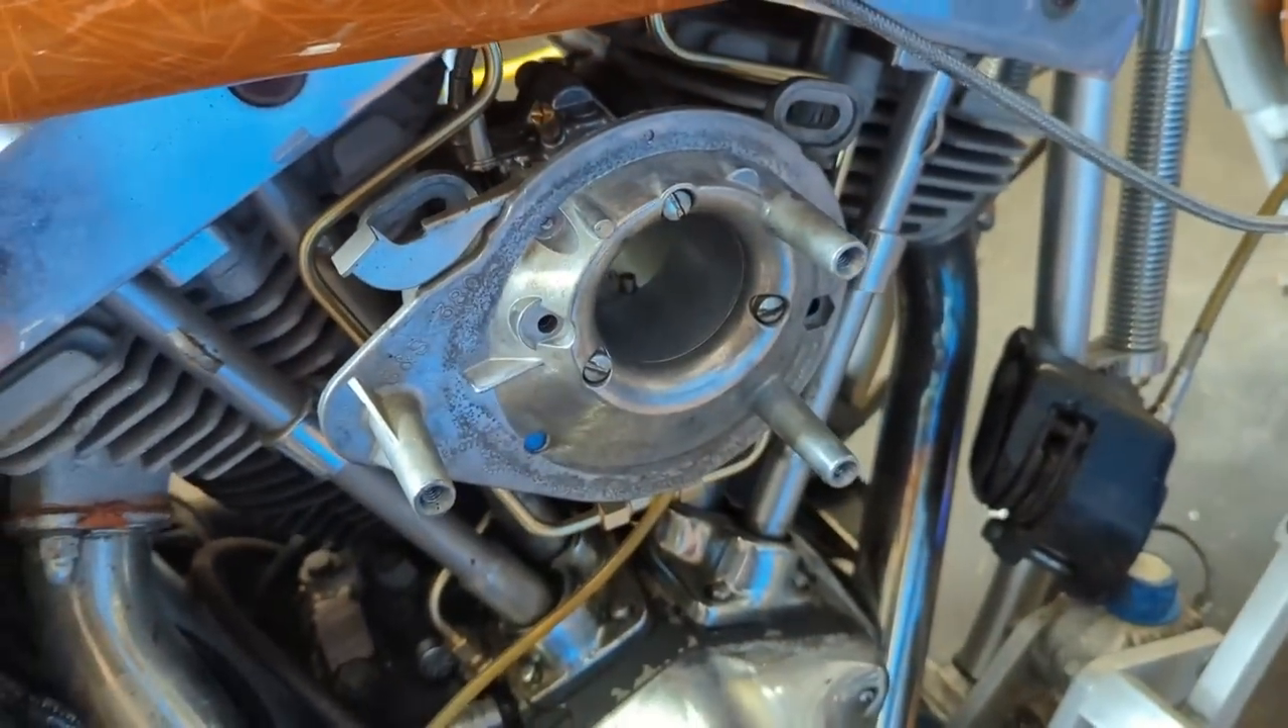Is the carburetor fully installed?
Yes.